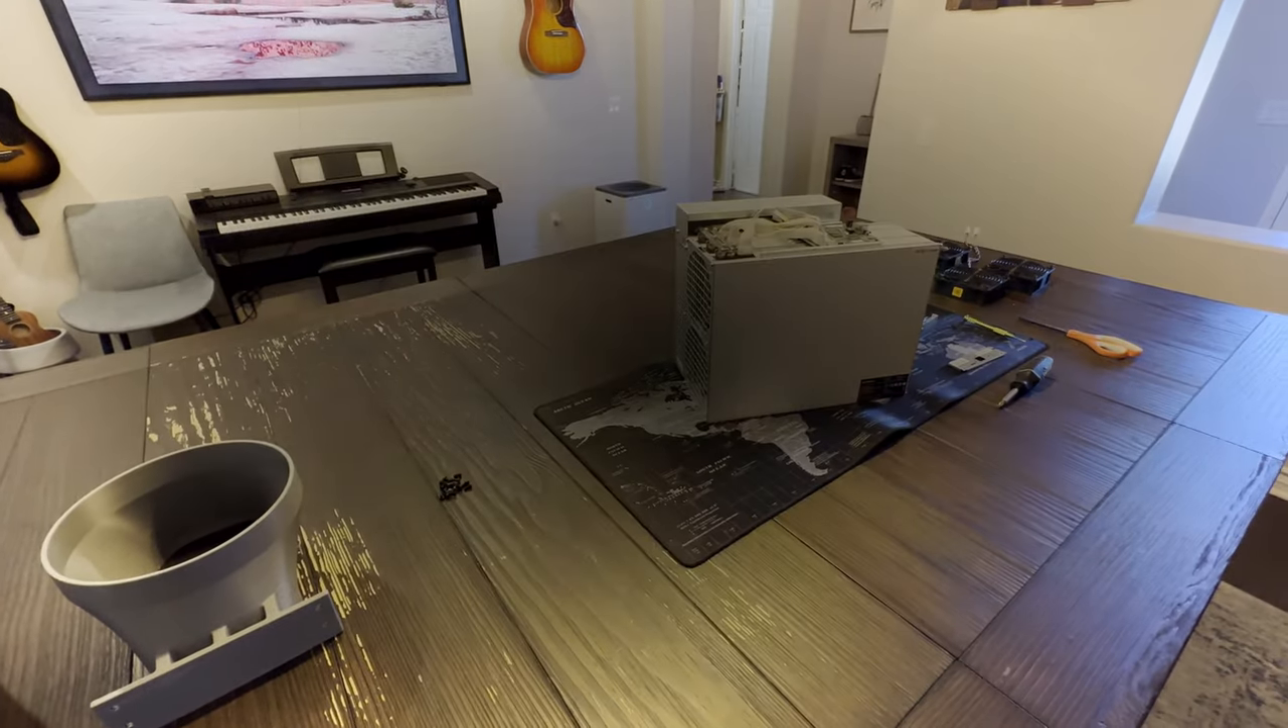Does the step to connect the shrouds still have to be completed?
Yes.